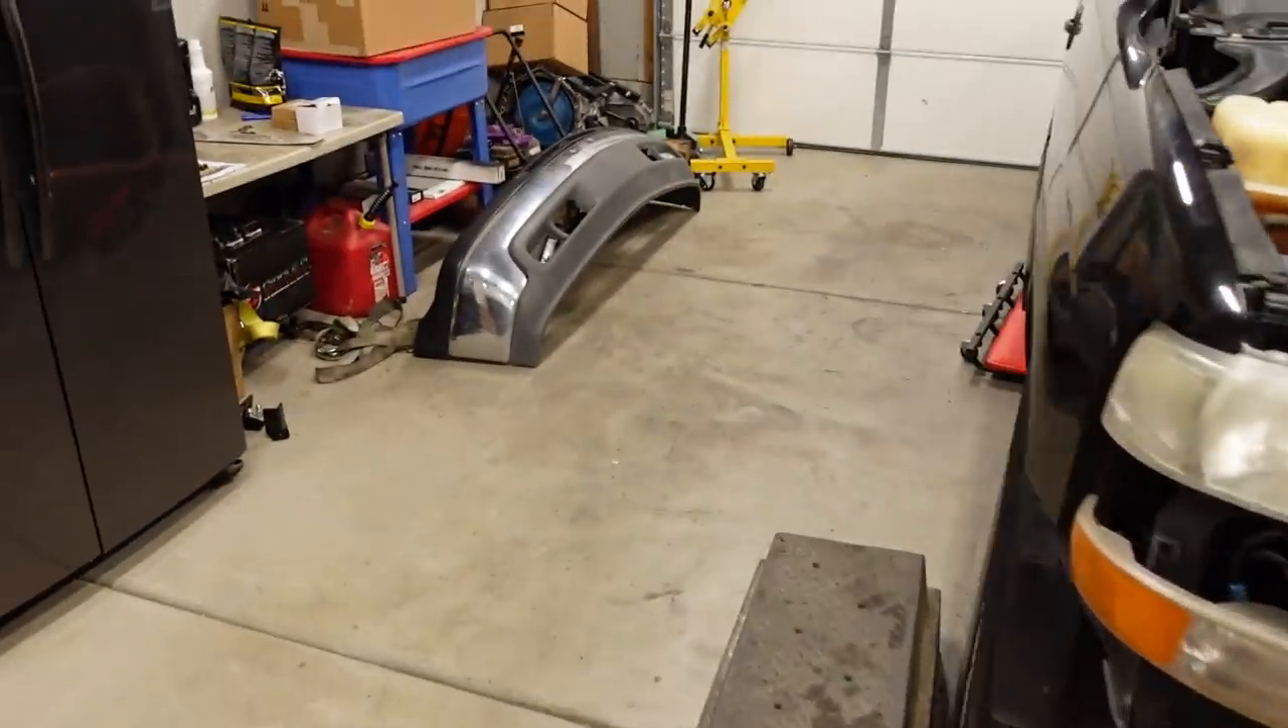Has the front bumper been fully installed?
No.